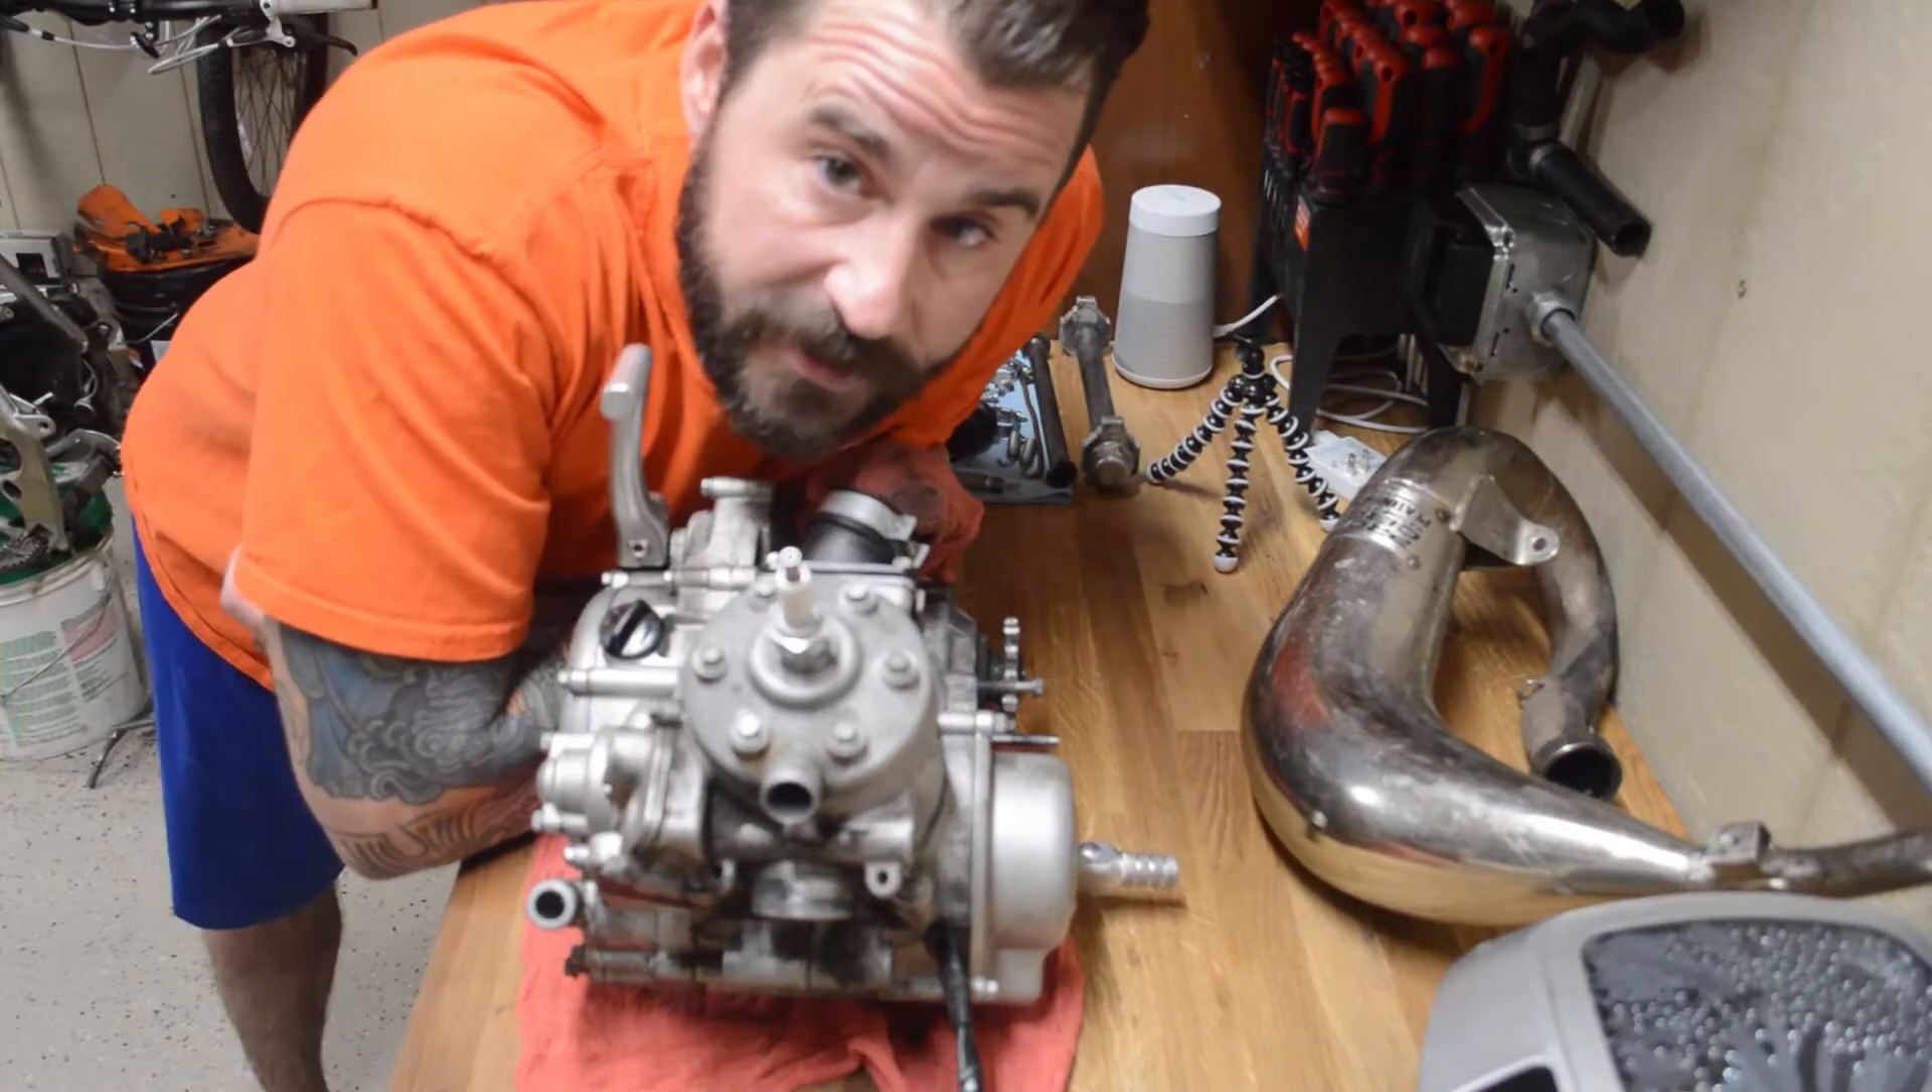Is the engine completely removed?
Yes.